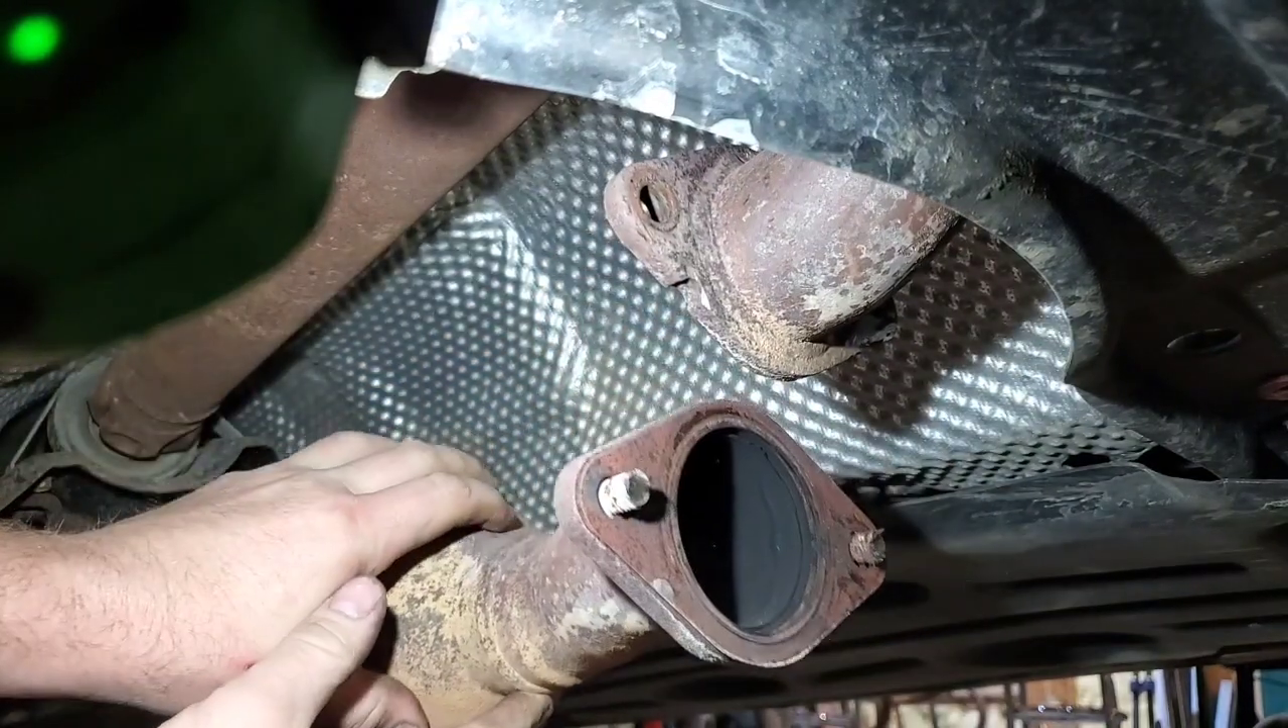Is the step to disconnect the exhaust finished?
Yes.